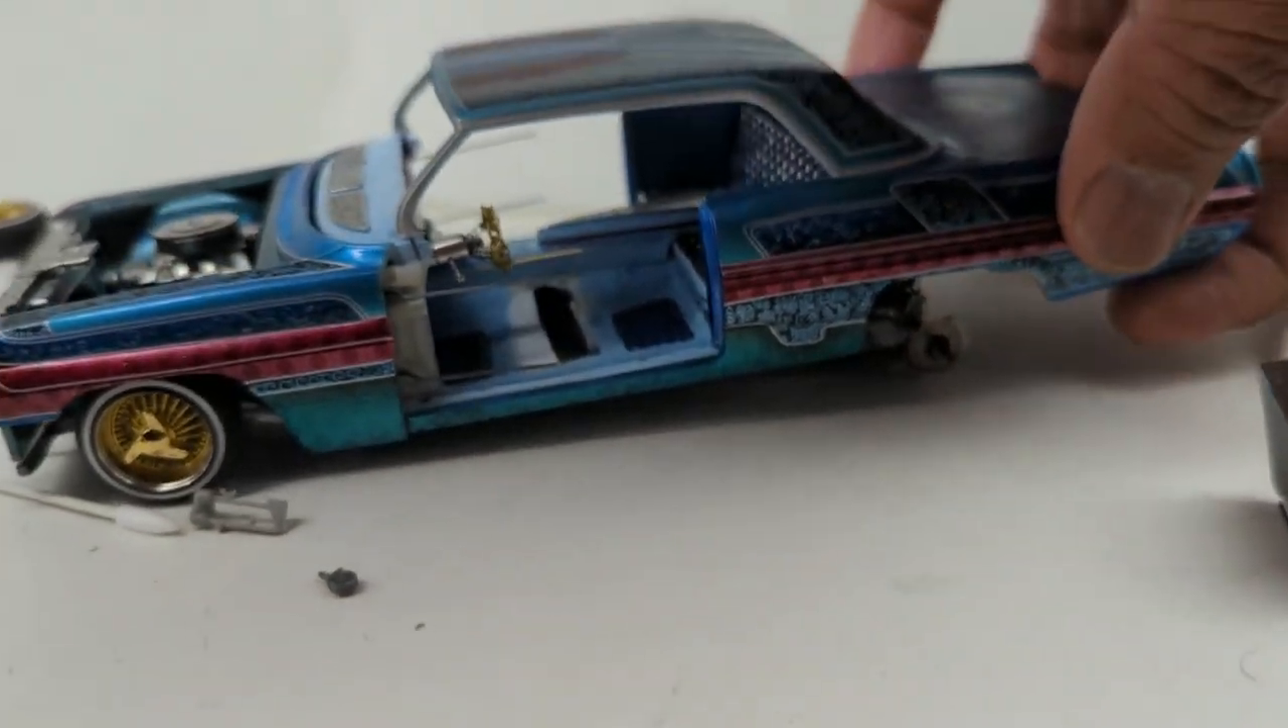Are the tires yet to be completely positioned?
Yes.